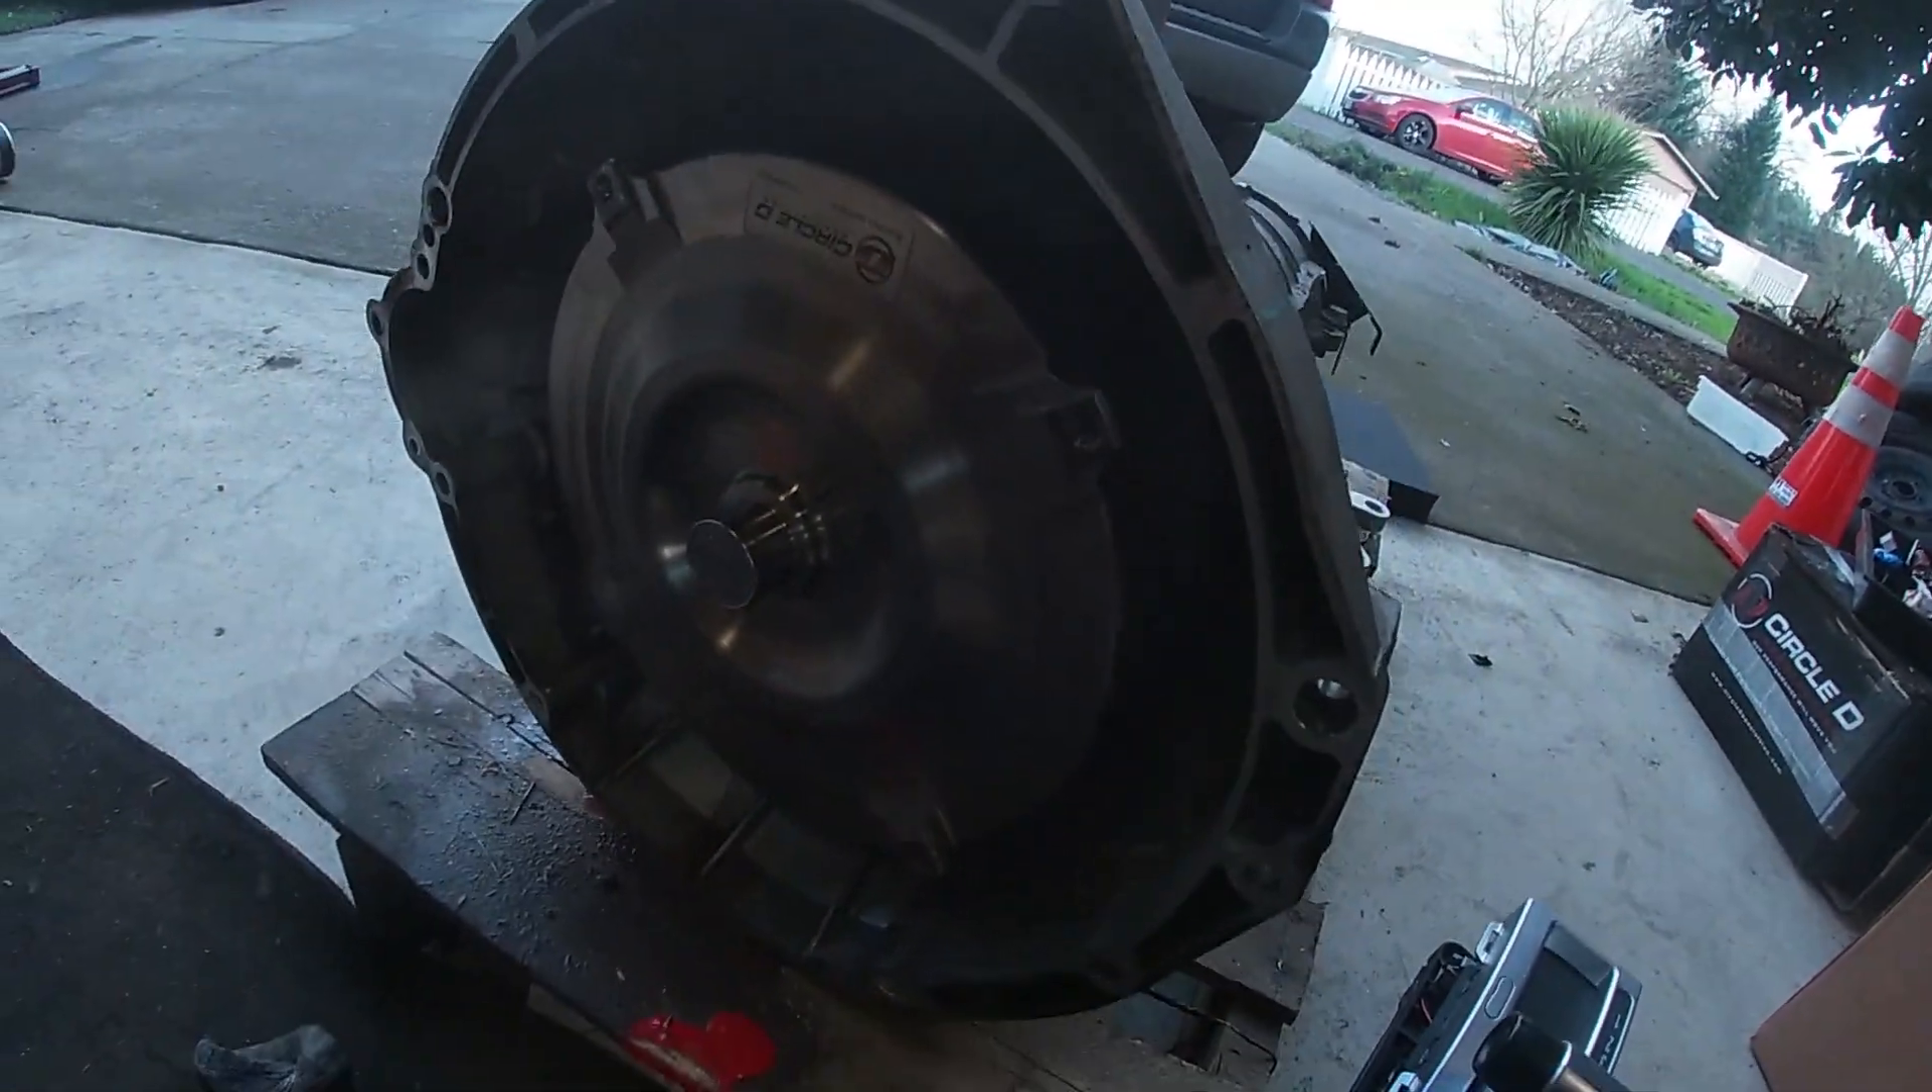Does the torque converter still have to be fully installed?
No.